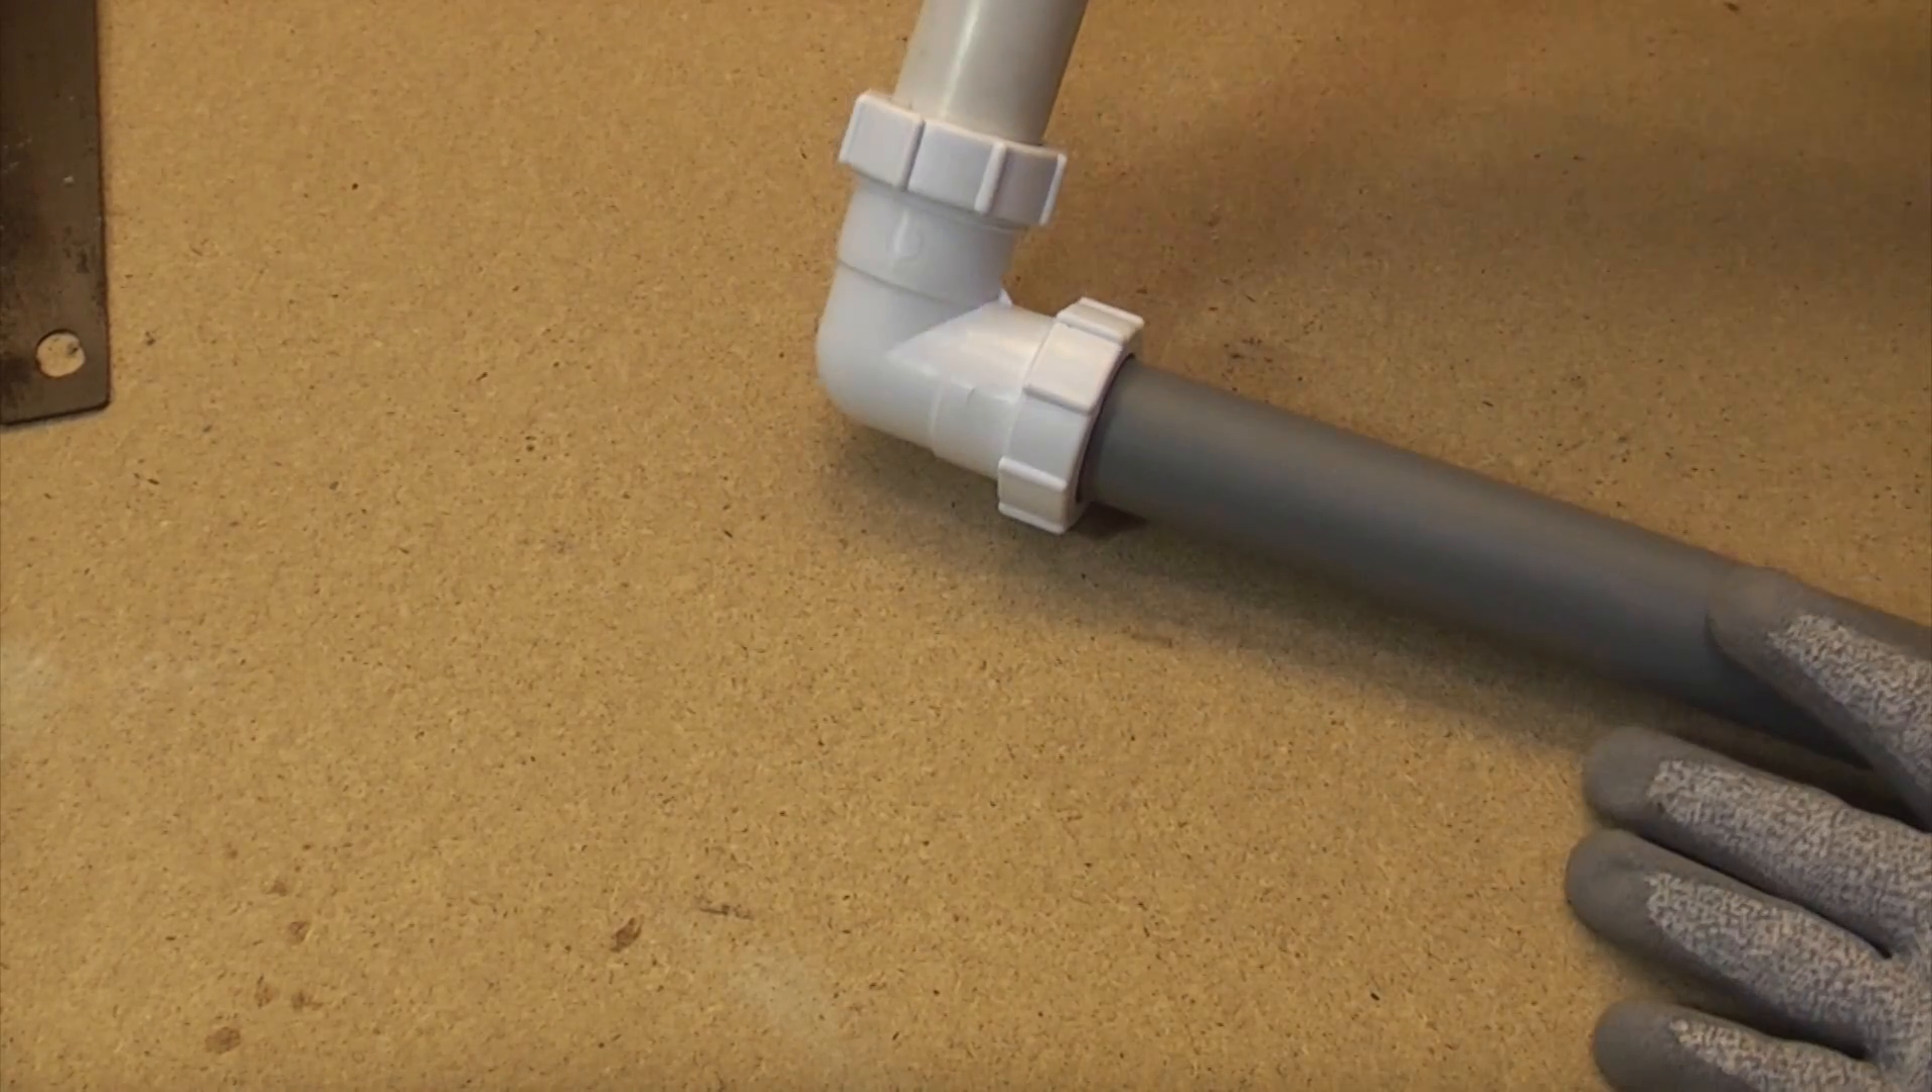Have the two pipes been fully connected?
Yes.